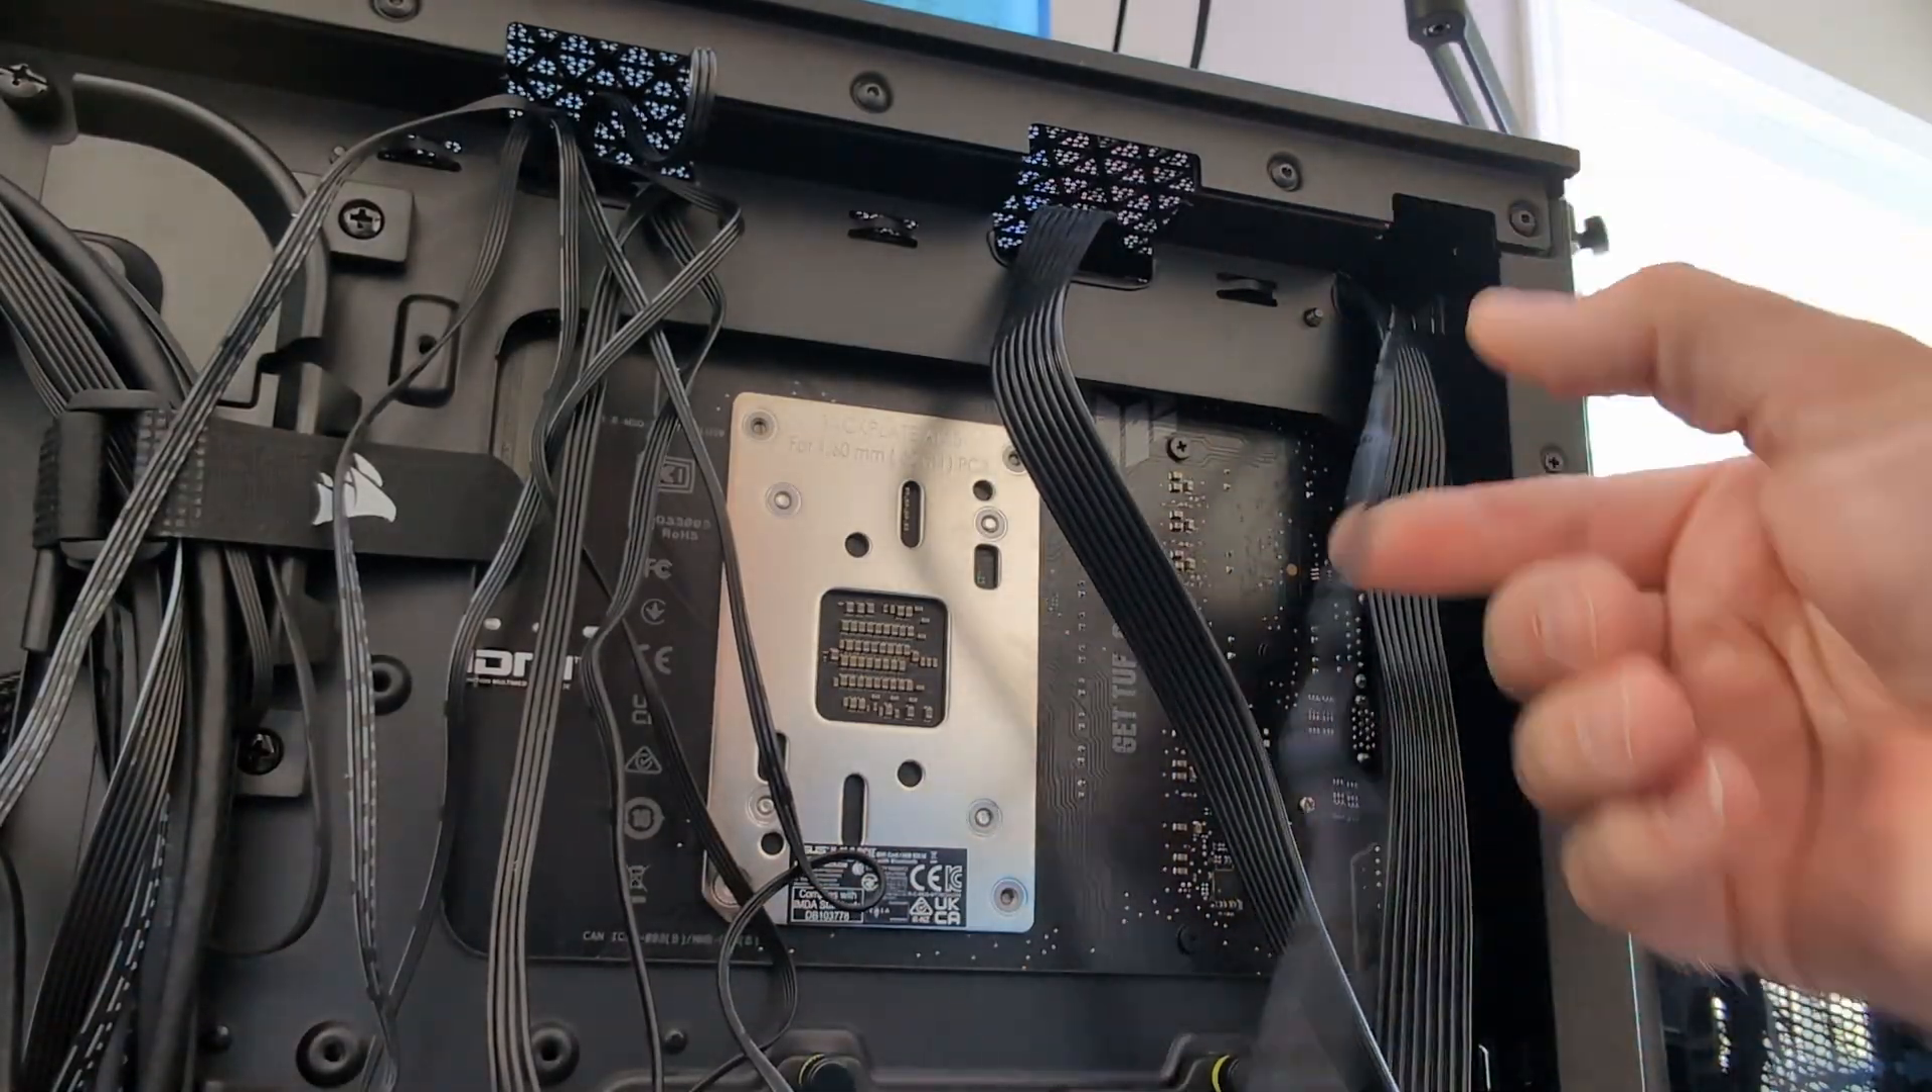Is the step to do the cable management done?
No.